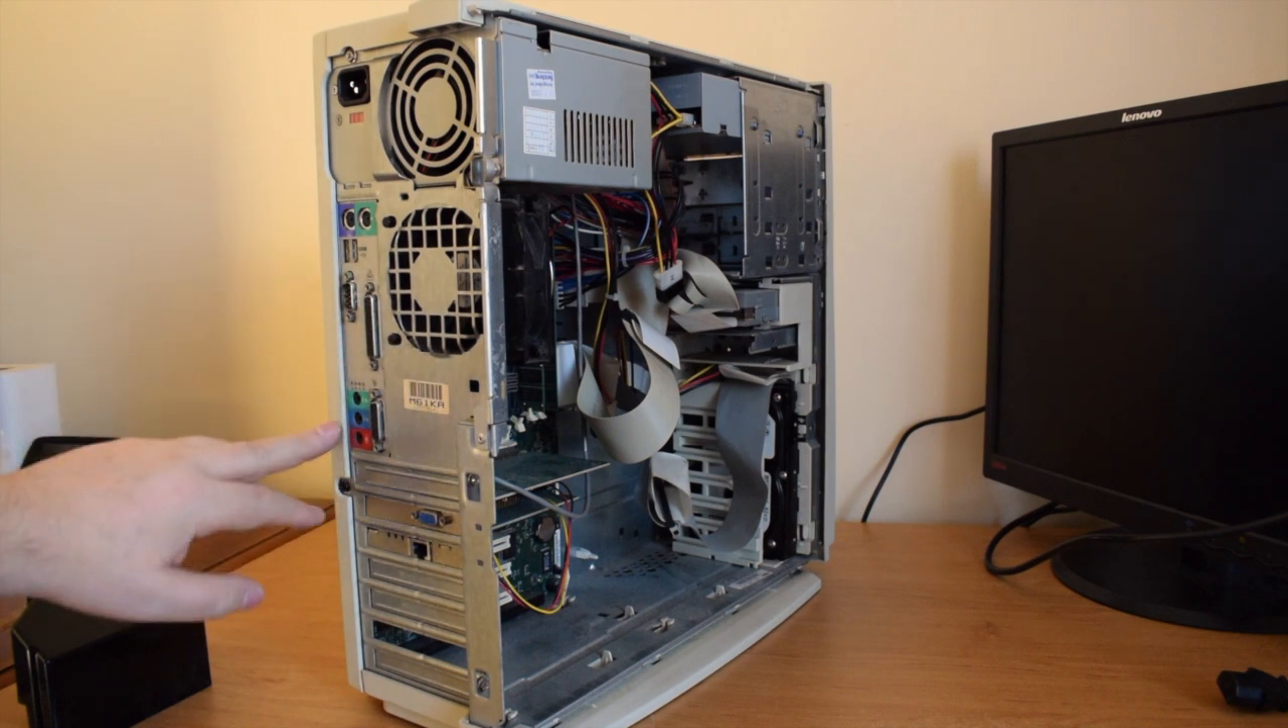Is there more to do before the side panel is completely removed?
No.